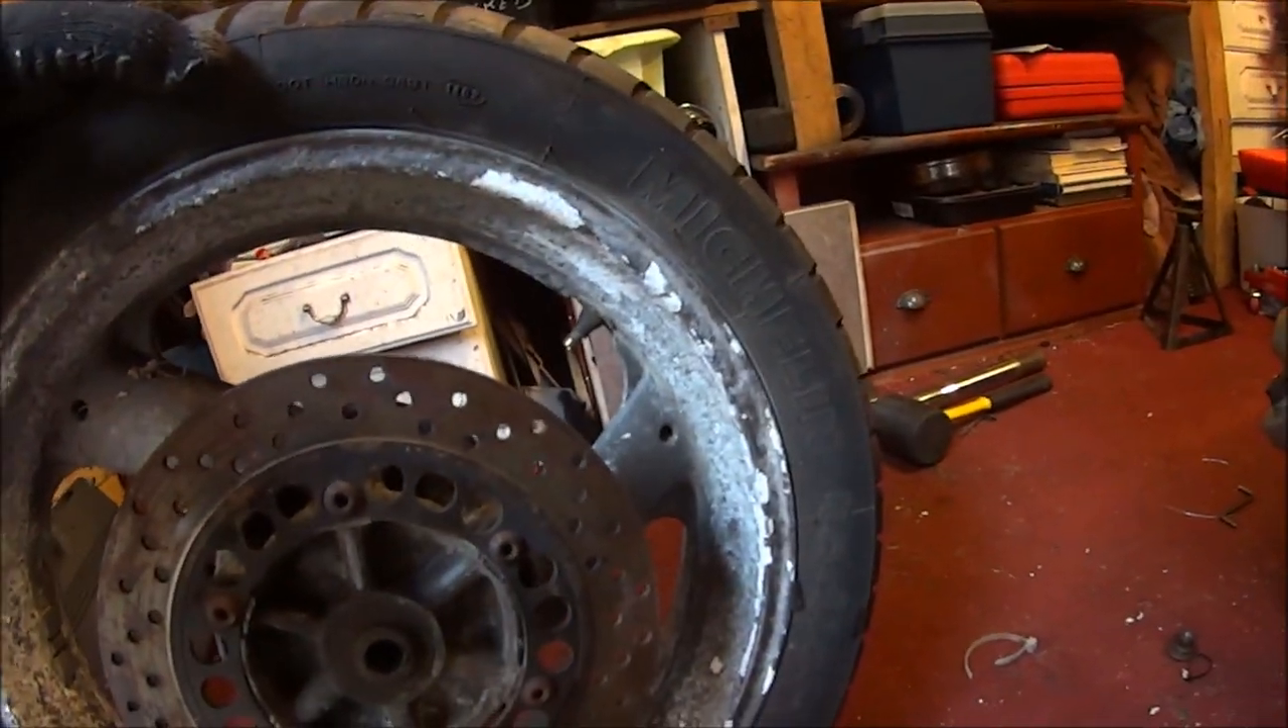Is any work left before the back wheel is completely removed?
No.